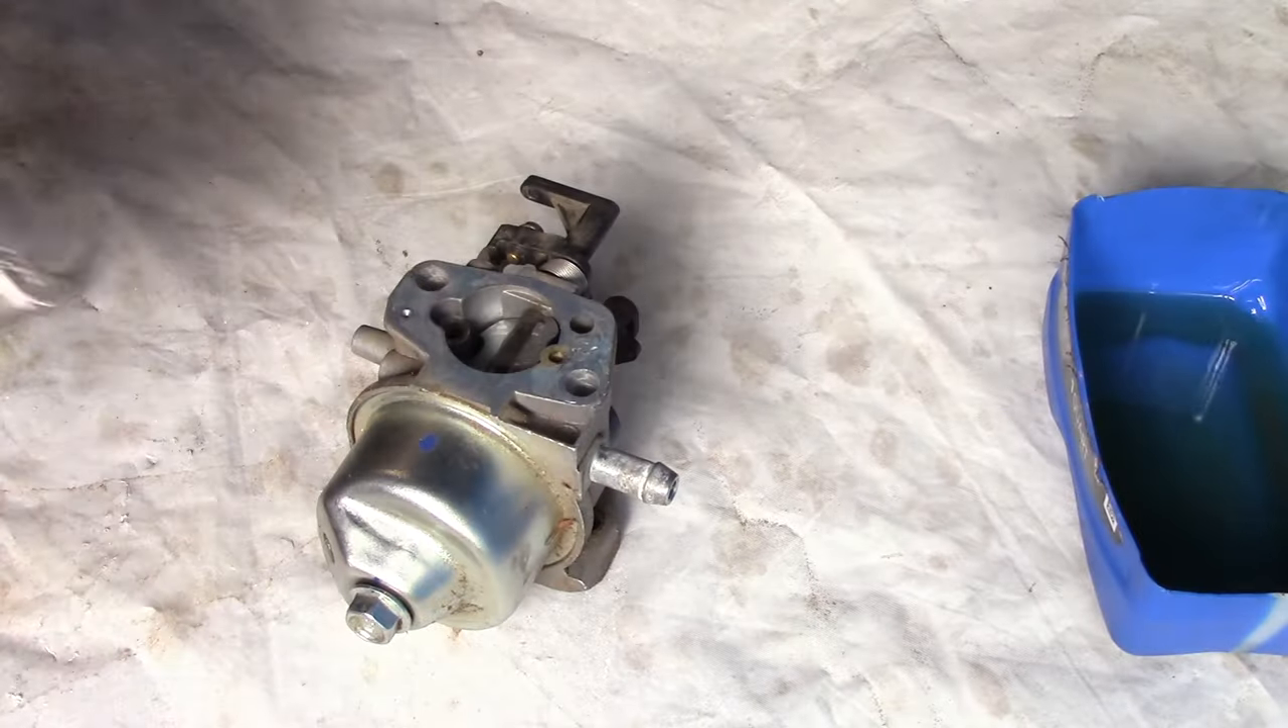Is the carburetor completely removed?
Yes.